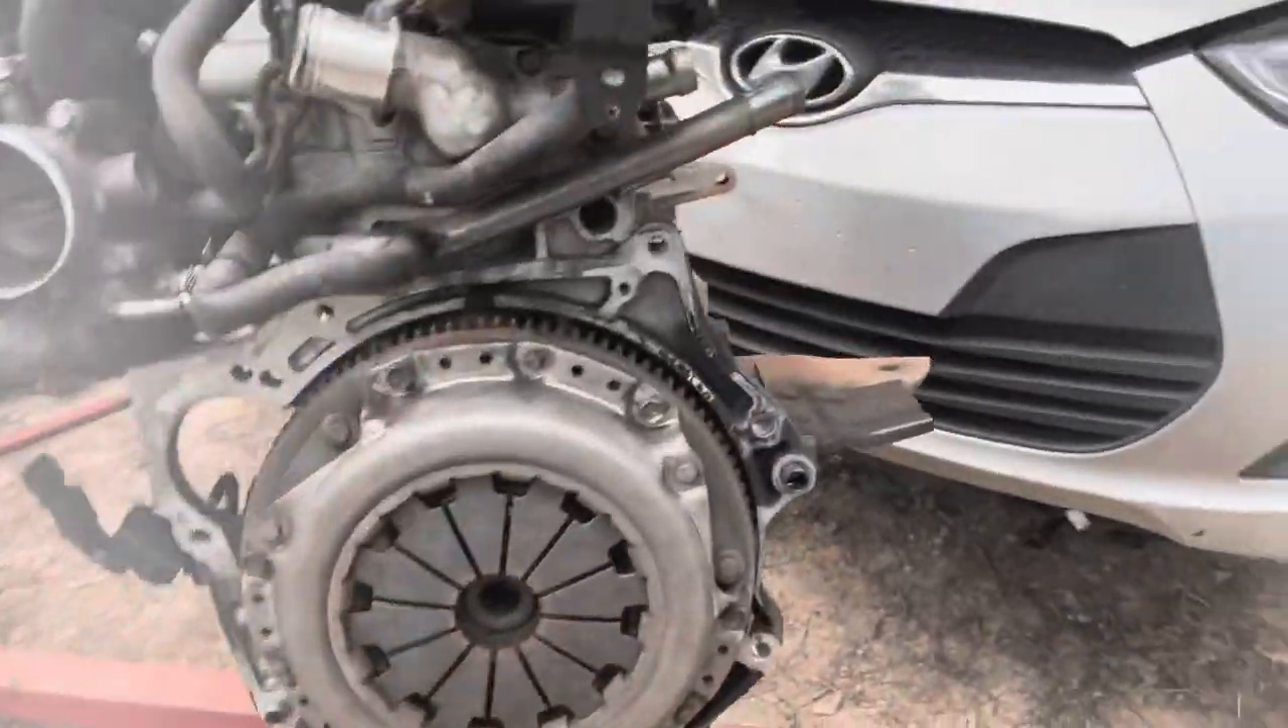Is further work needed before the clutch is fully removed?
Yes.